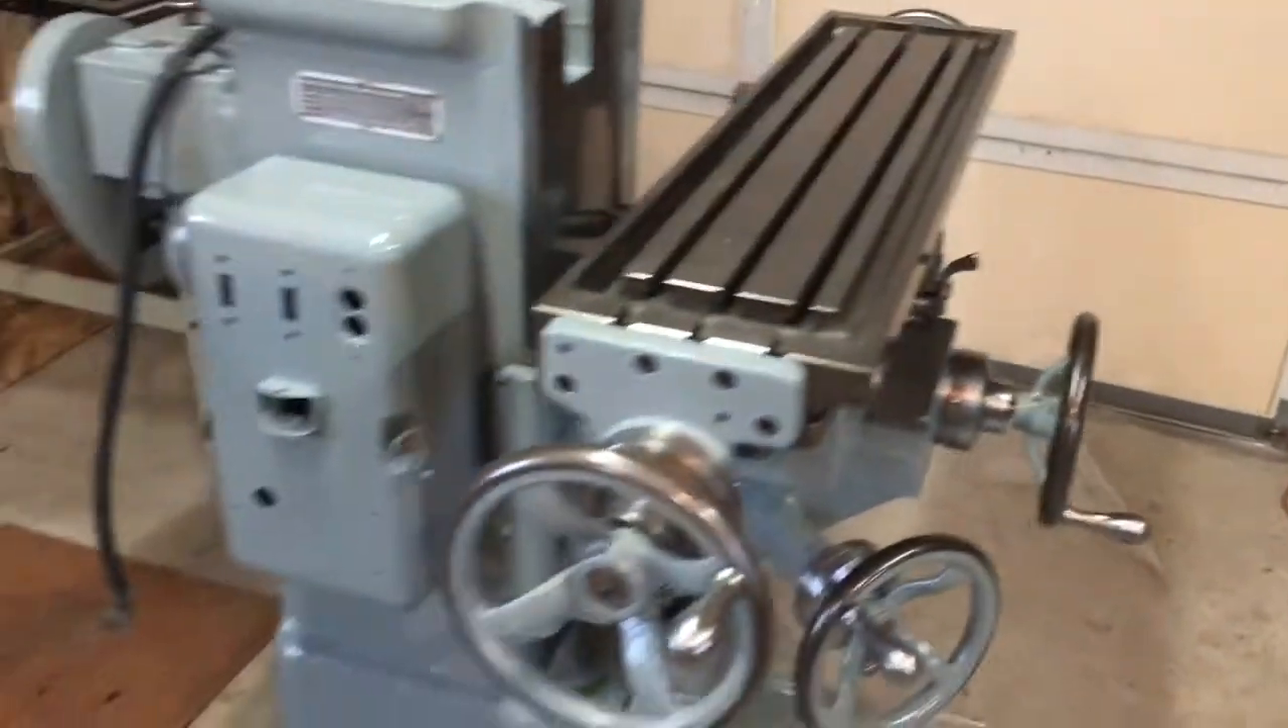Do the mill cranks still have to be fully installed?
No.